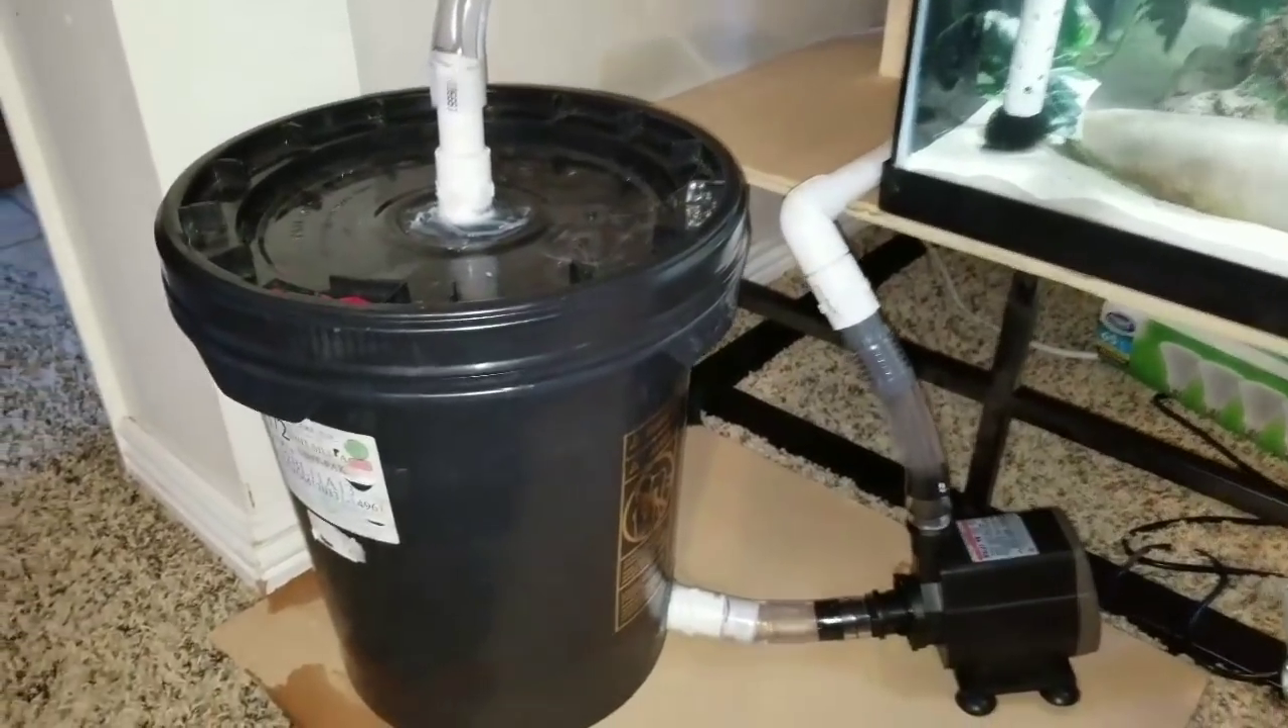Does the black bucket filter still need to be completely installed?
No.